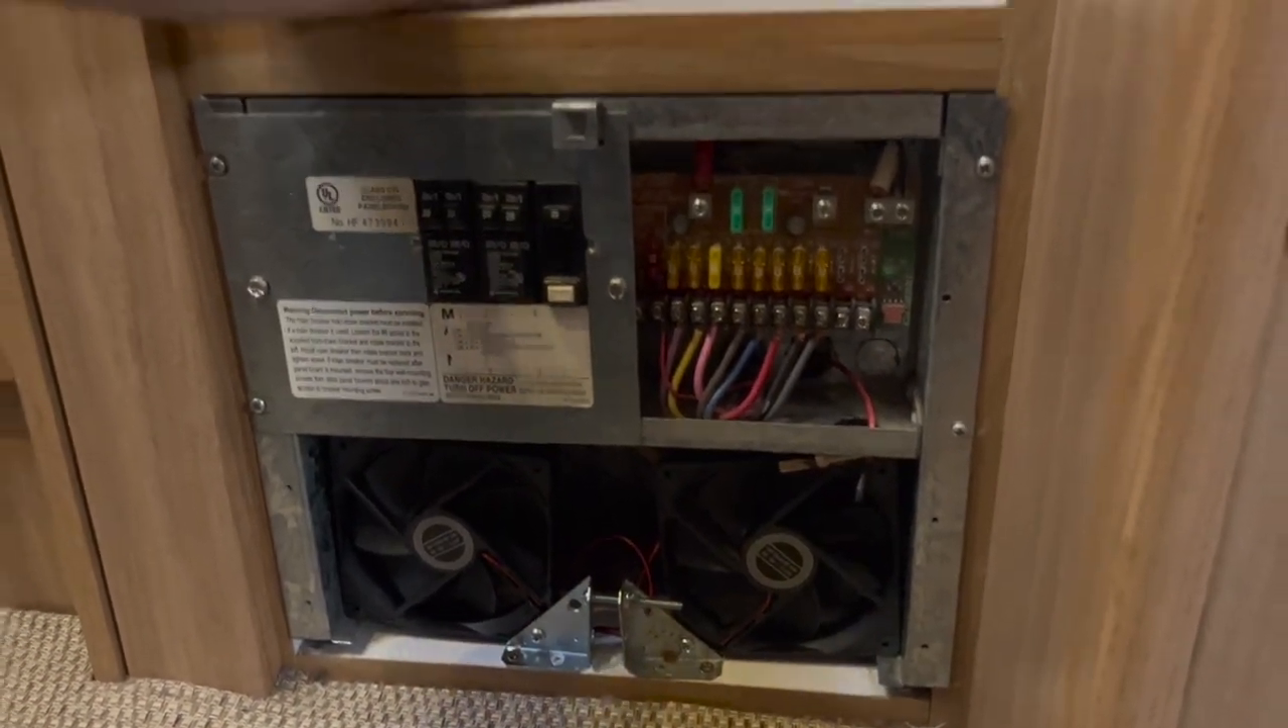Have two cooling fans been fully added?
Yes.